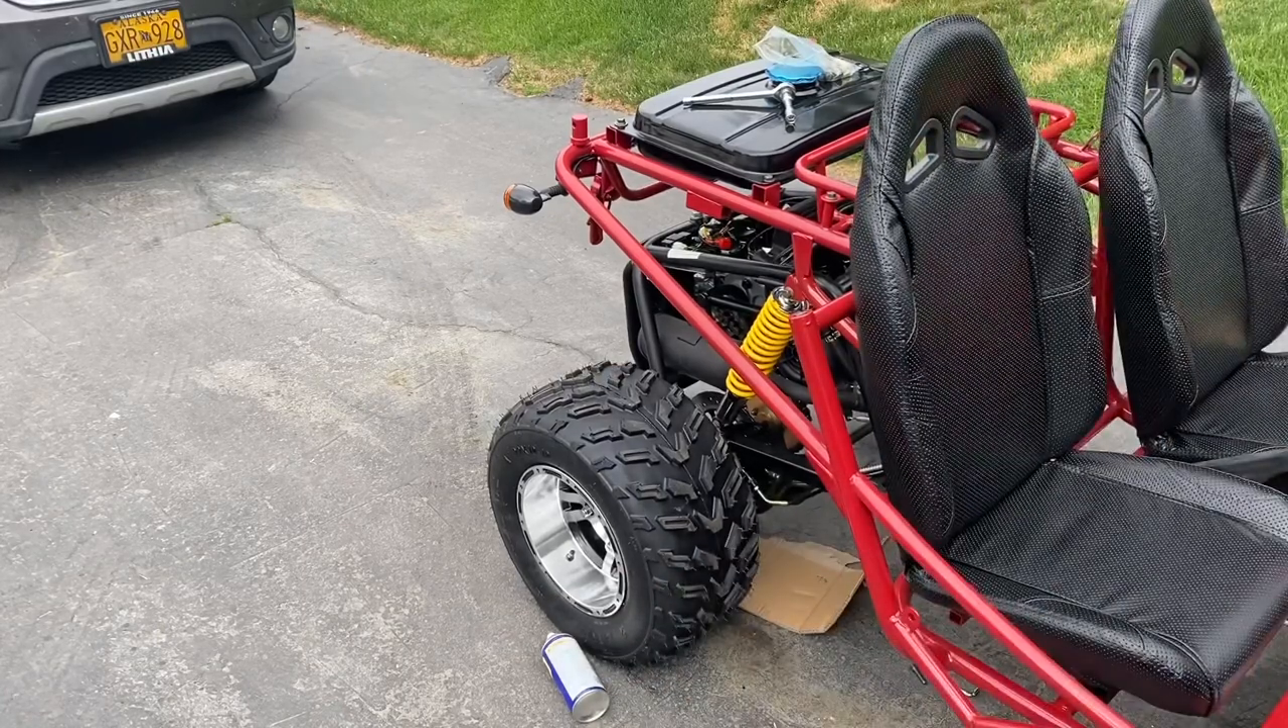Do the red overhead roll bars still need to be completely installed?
Yes.